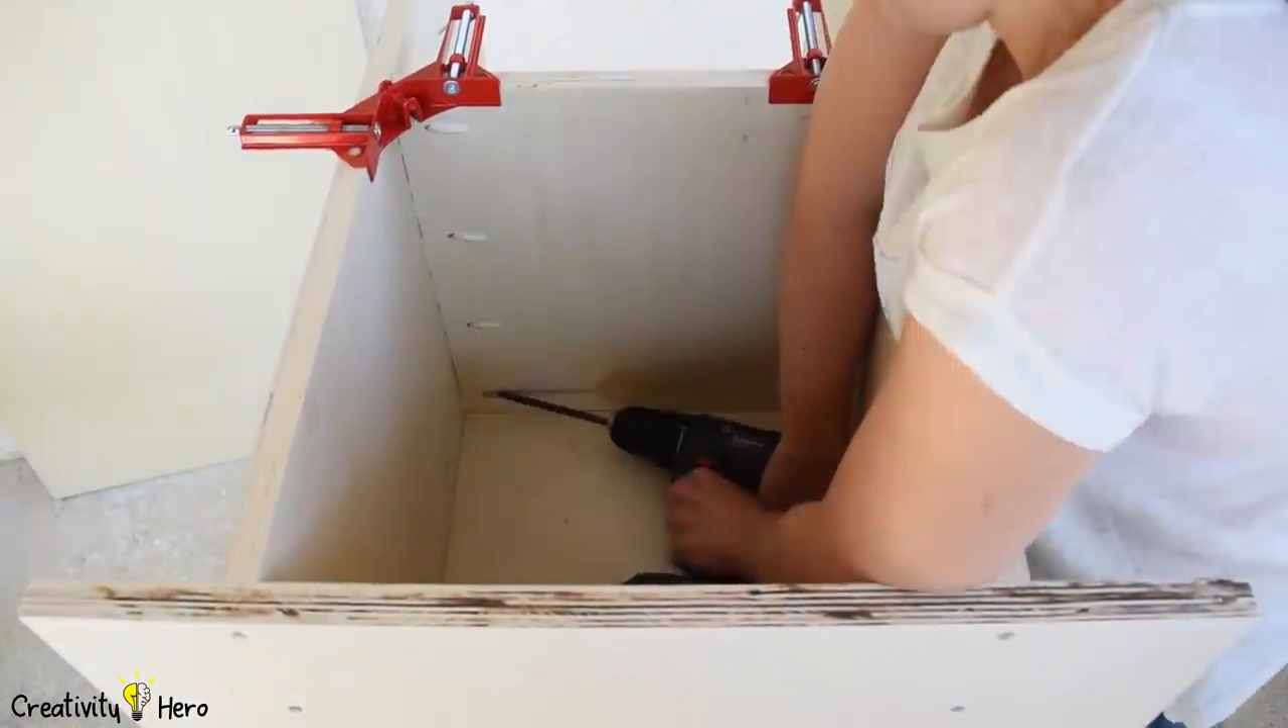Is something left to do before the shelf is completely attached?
Yes.